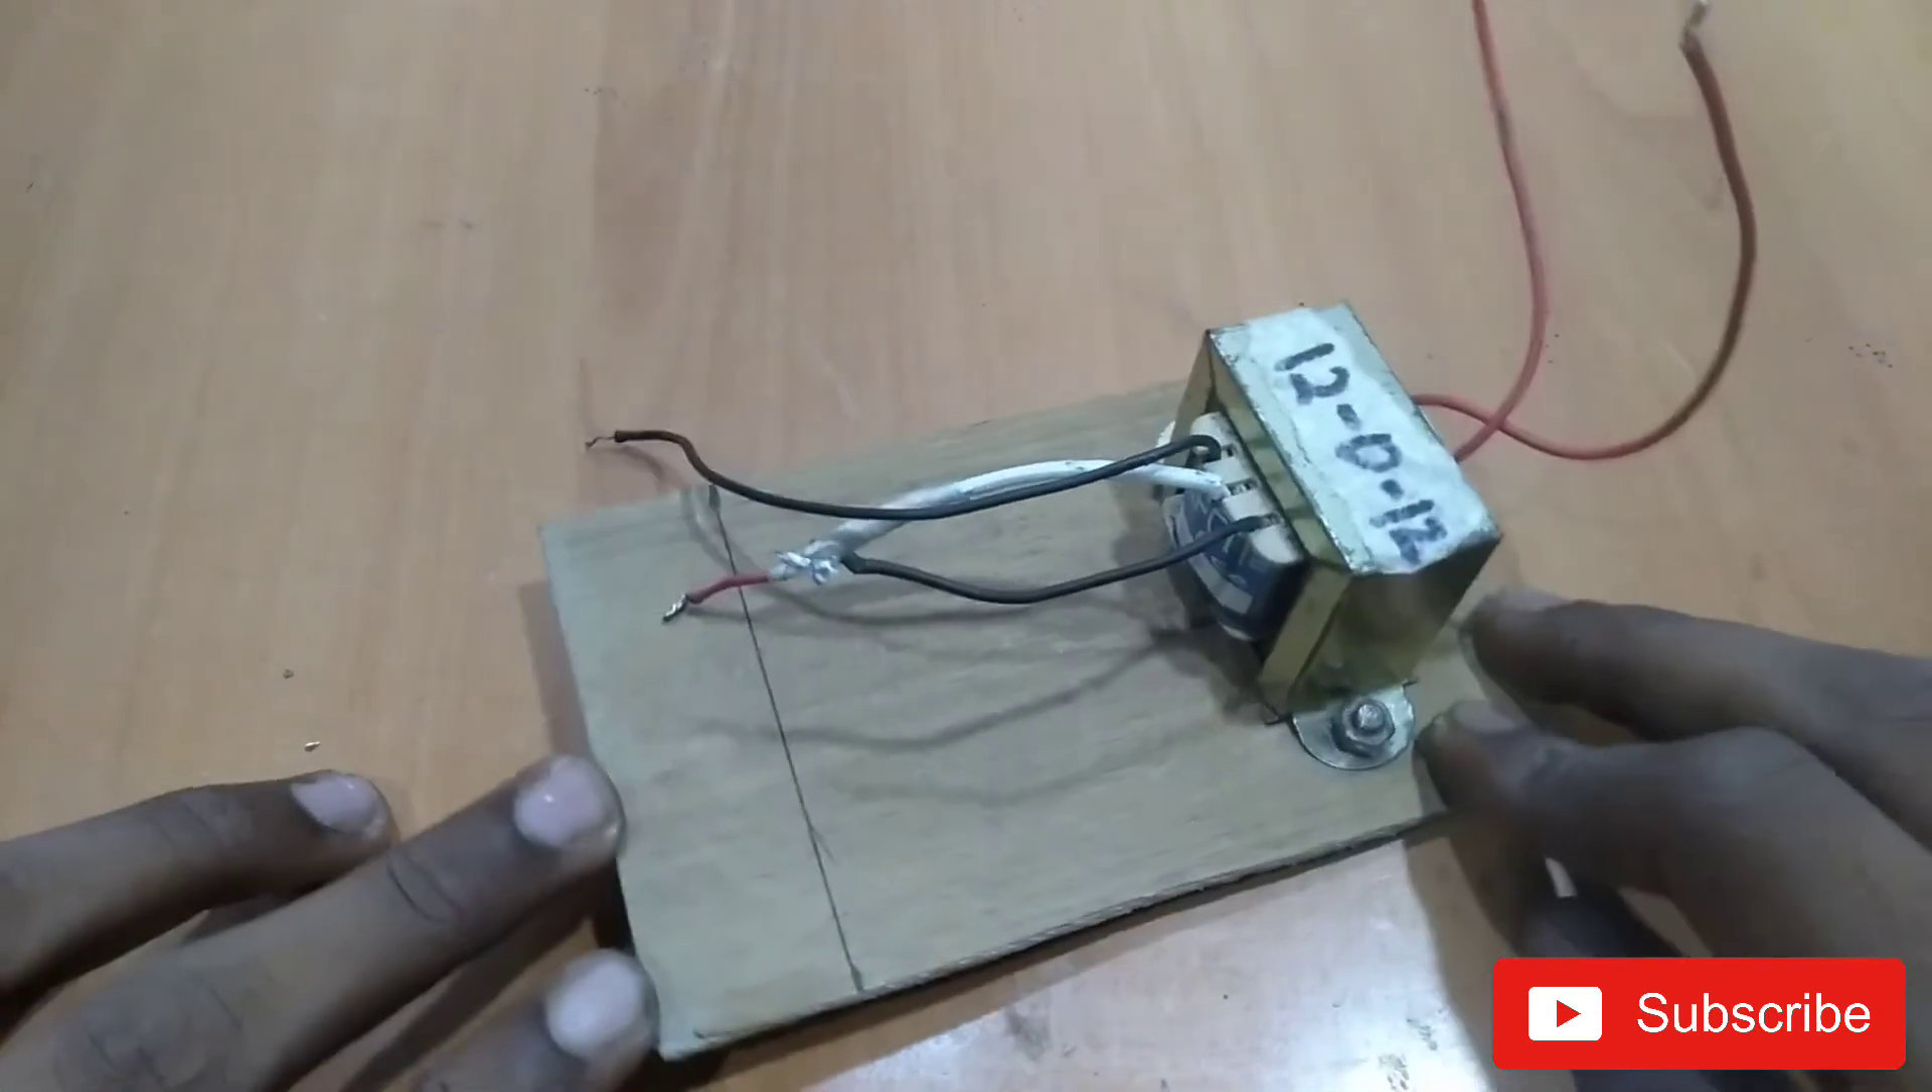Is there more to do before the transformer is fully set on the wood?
No.